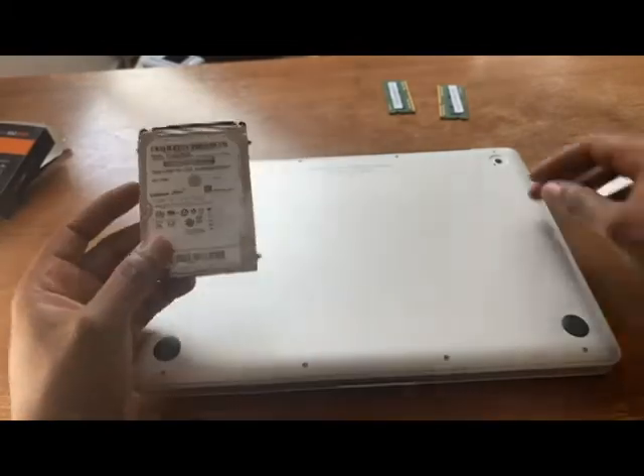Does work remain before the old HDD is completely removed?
No.